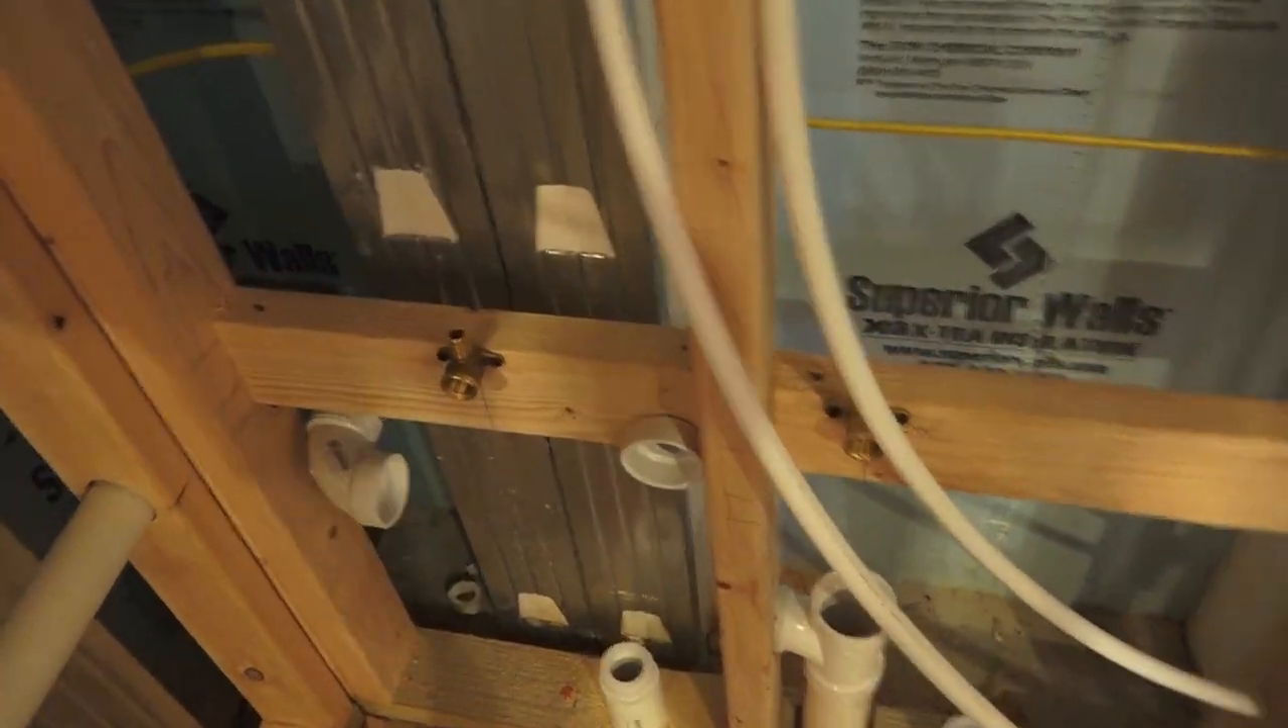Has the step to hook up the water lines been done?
No.